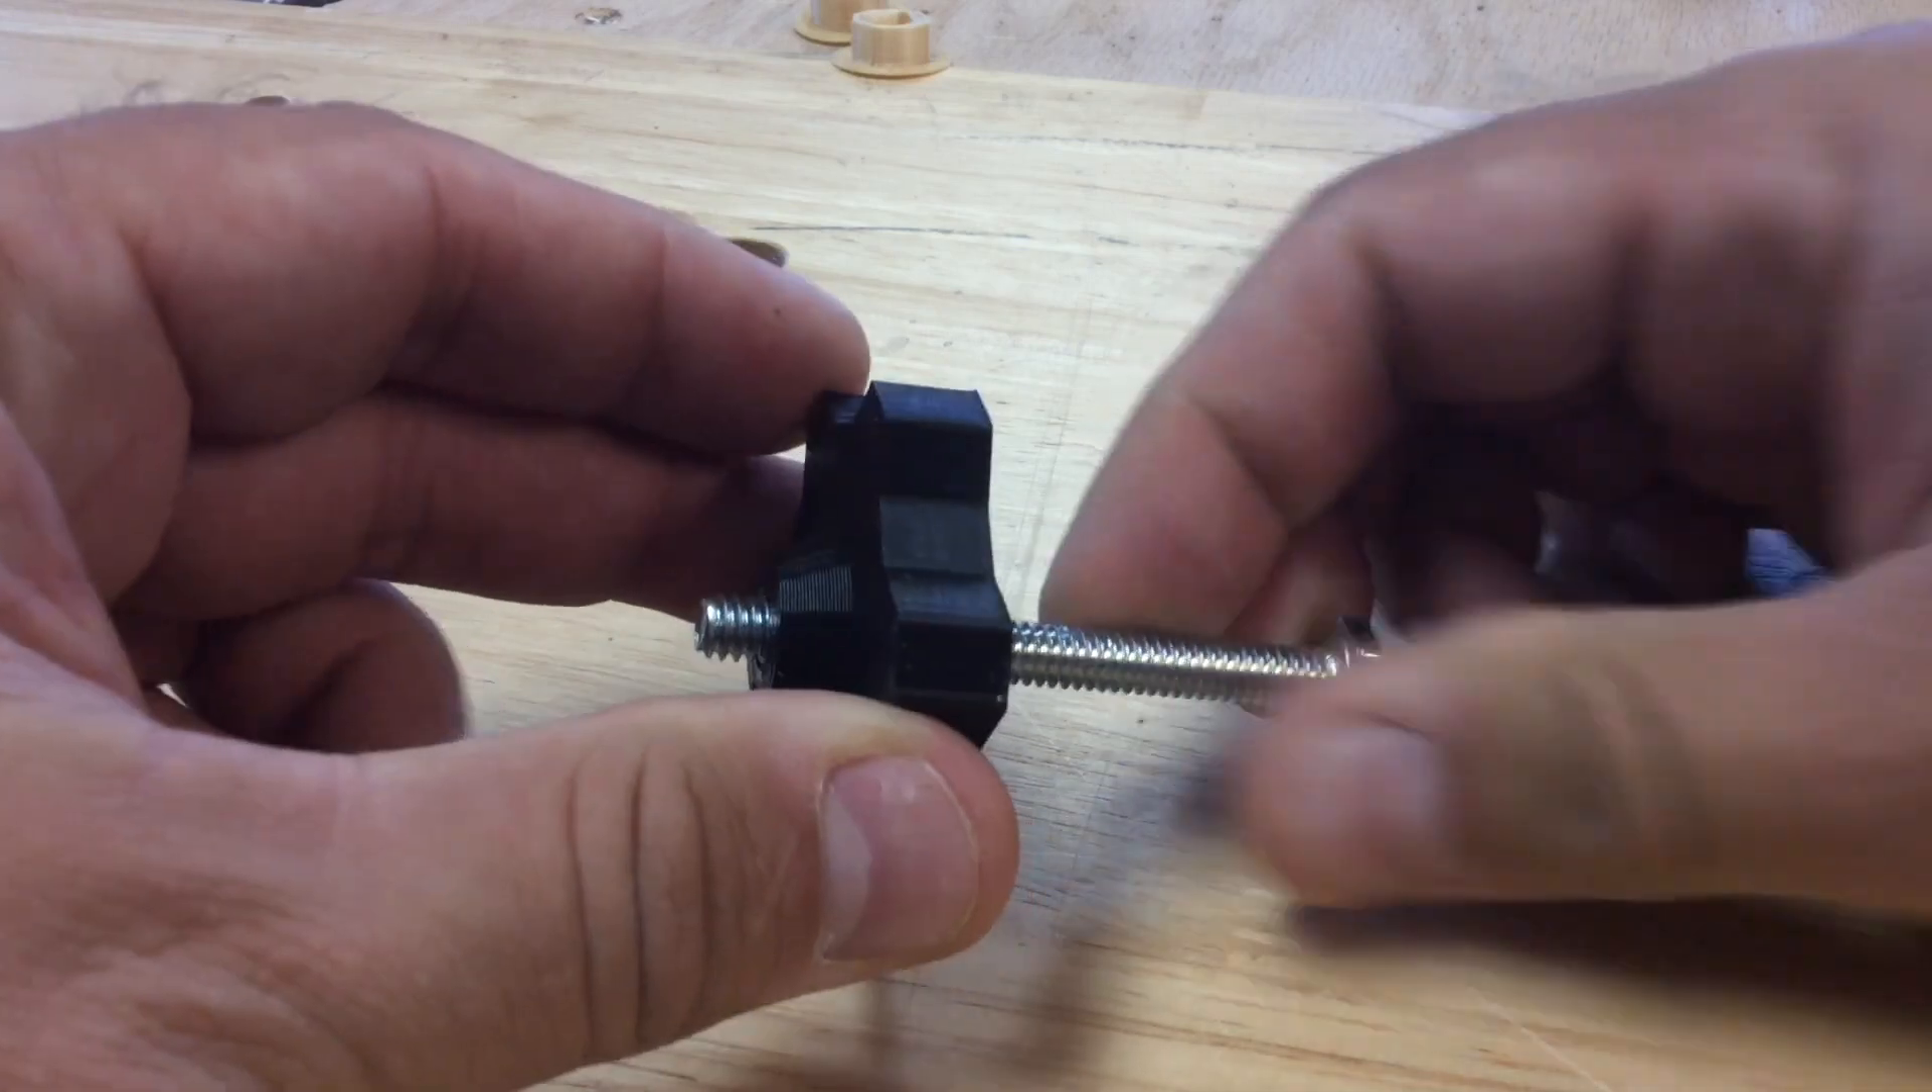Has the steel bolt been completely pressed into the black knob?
No.